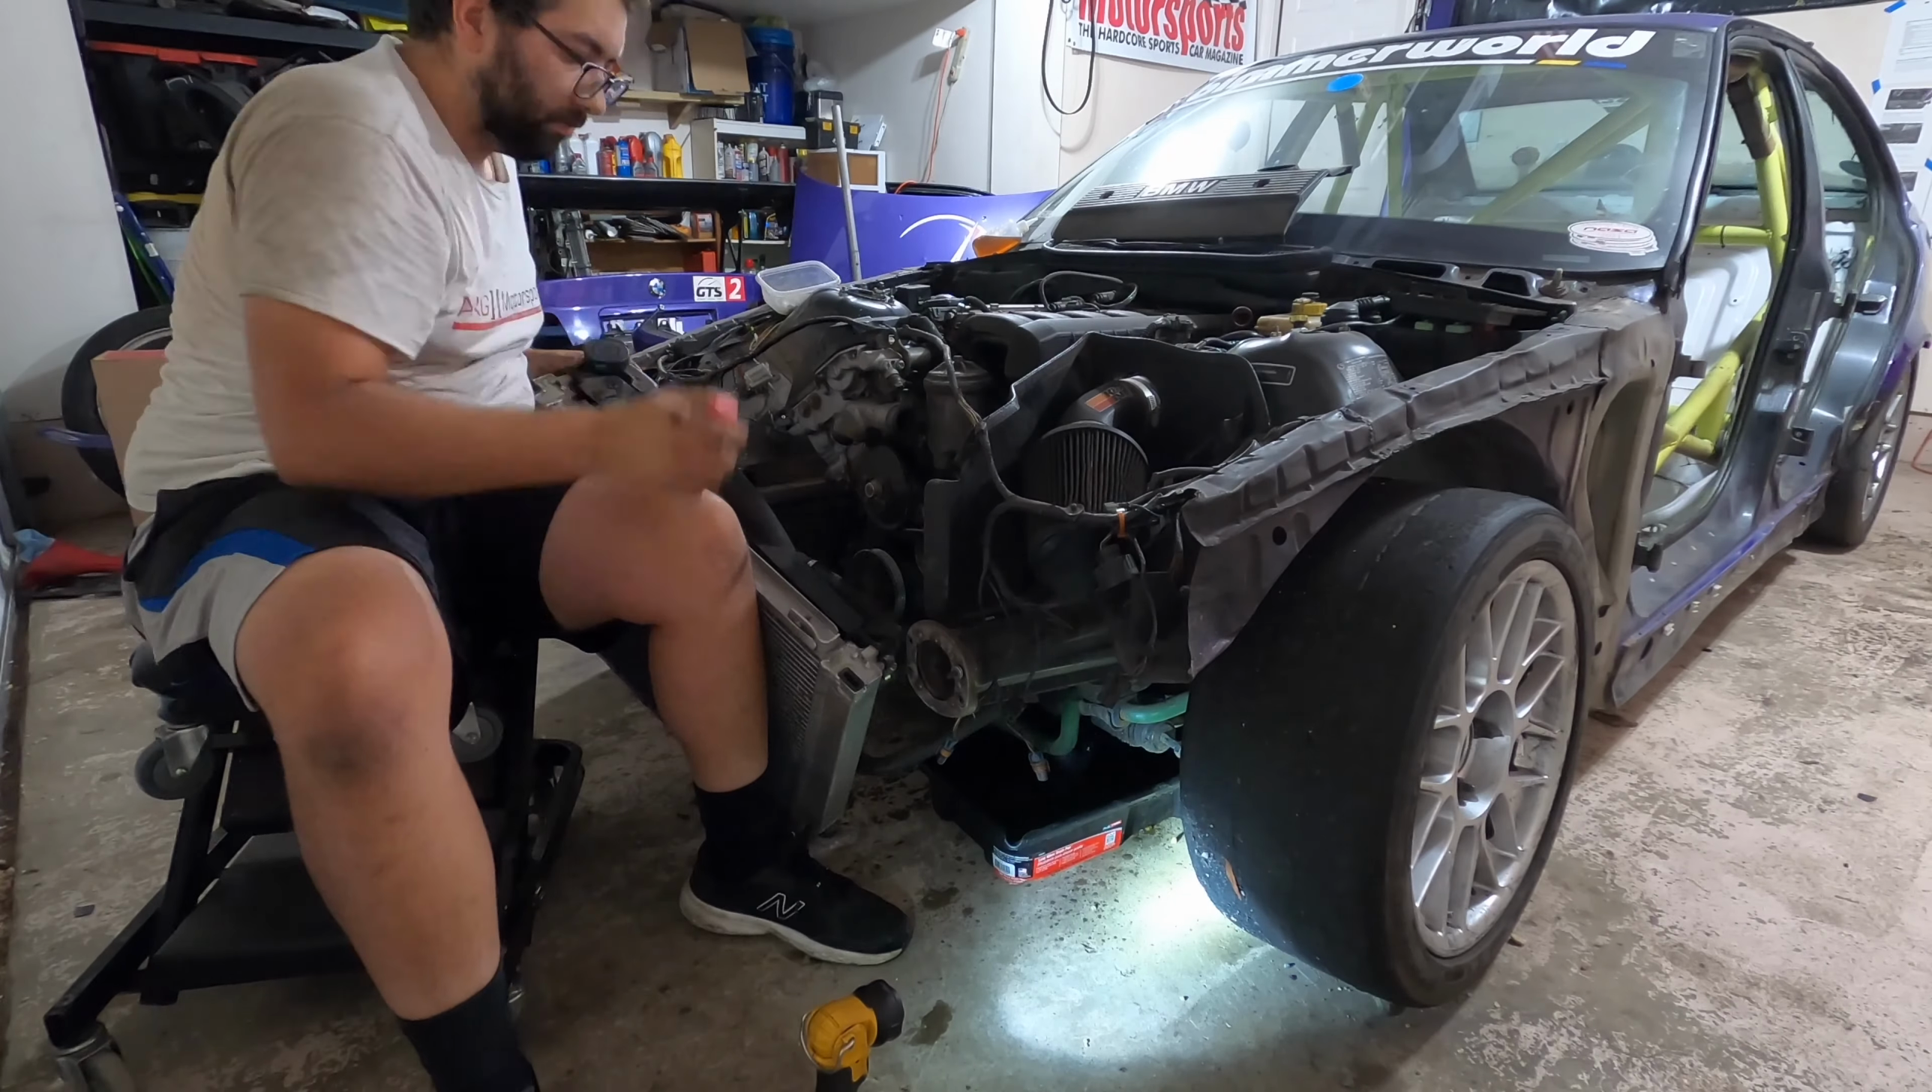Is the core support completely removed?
Yes.